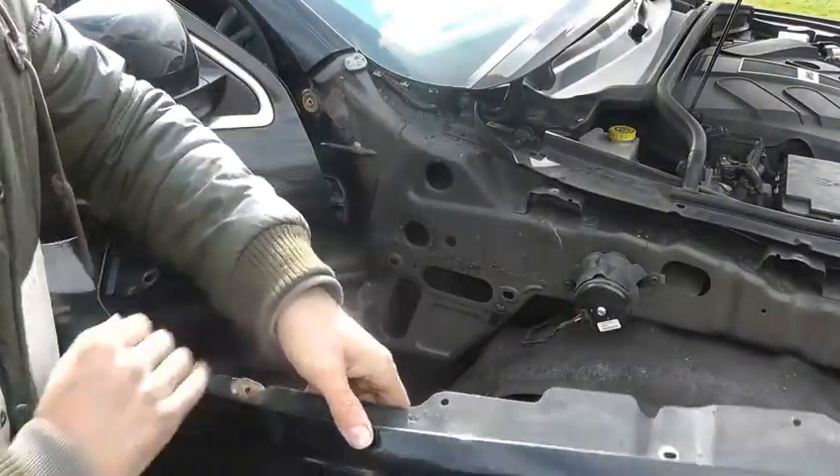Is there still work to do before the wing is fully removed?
No.